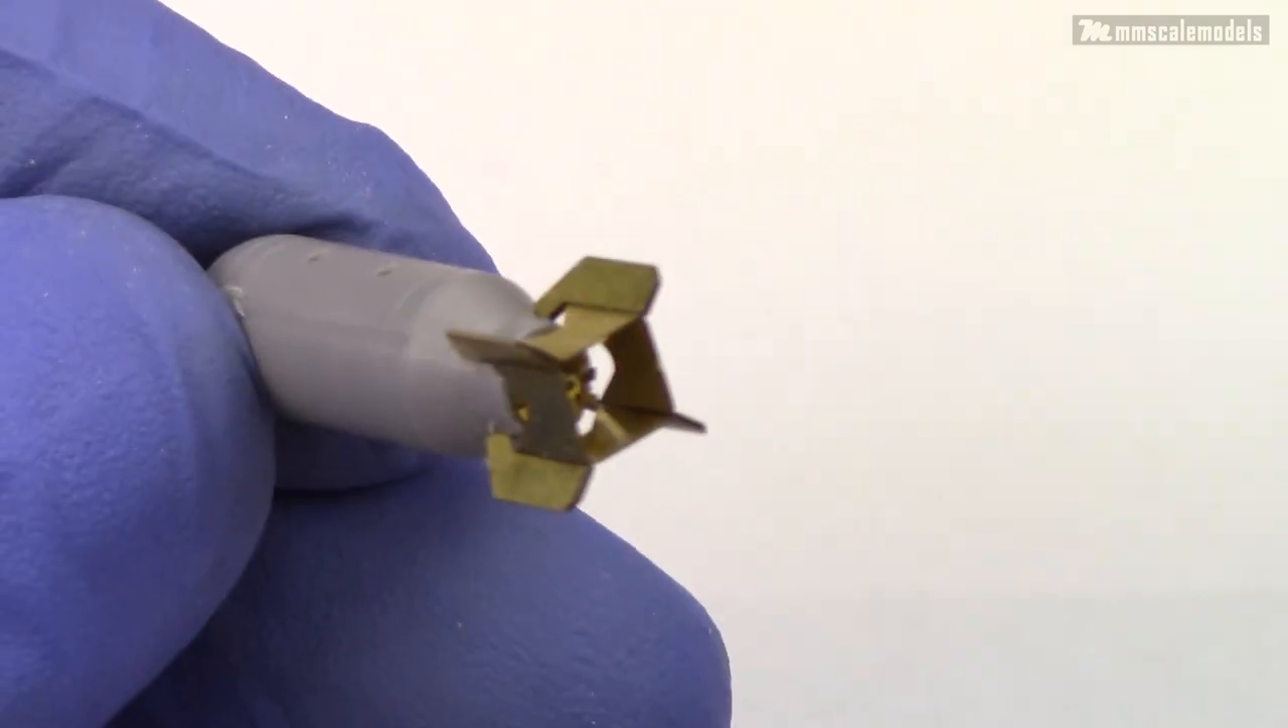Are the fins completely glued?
Yes.